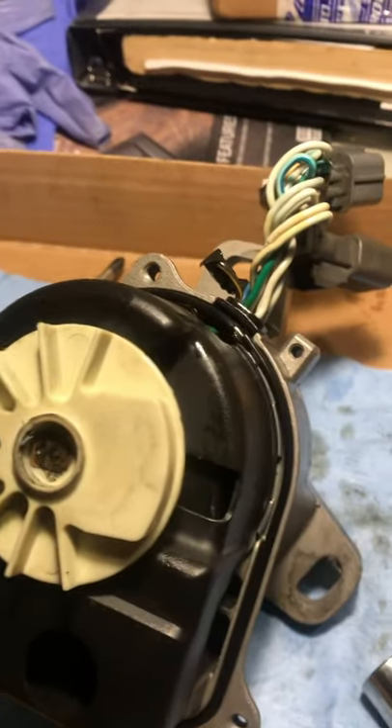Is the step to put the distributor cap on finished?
No.